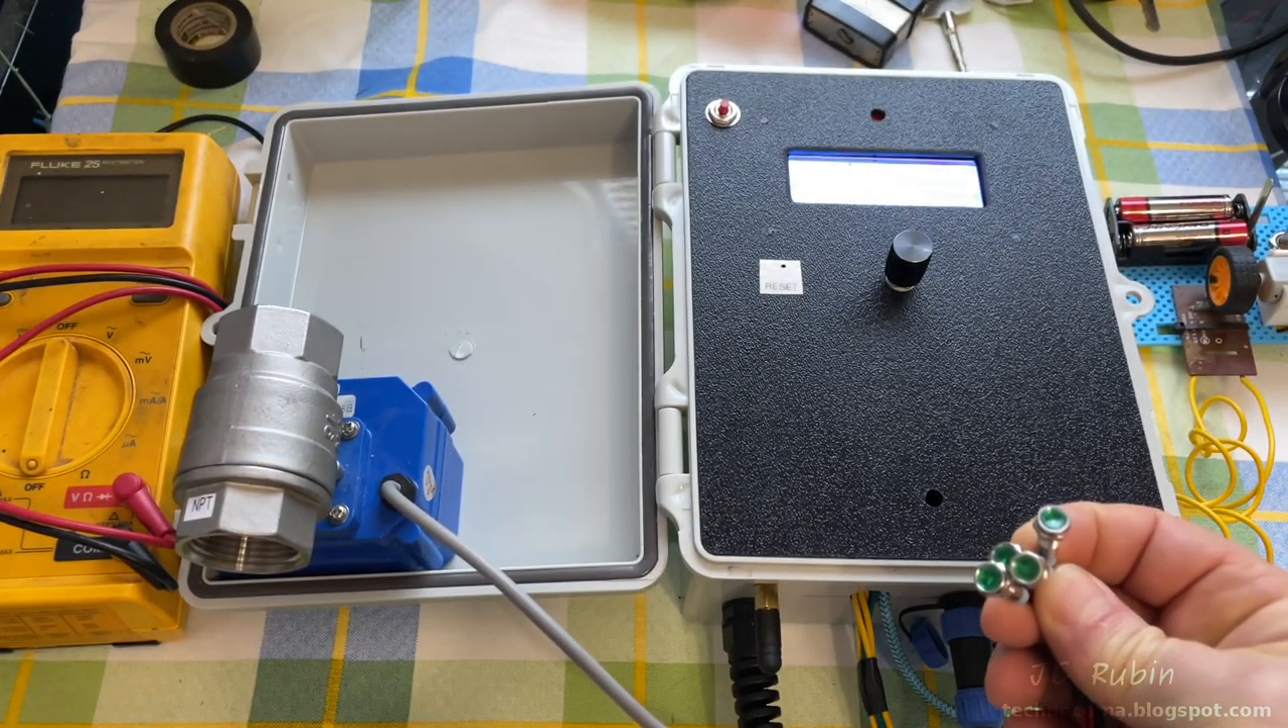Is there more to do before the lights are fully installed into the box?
Yes.